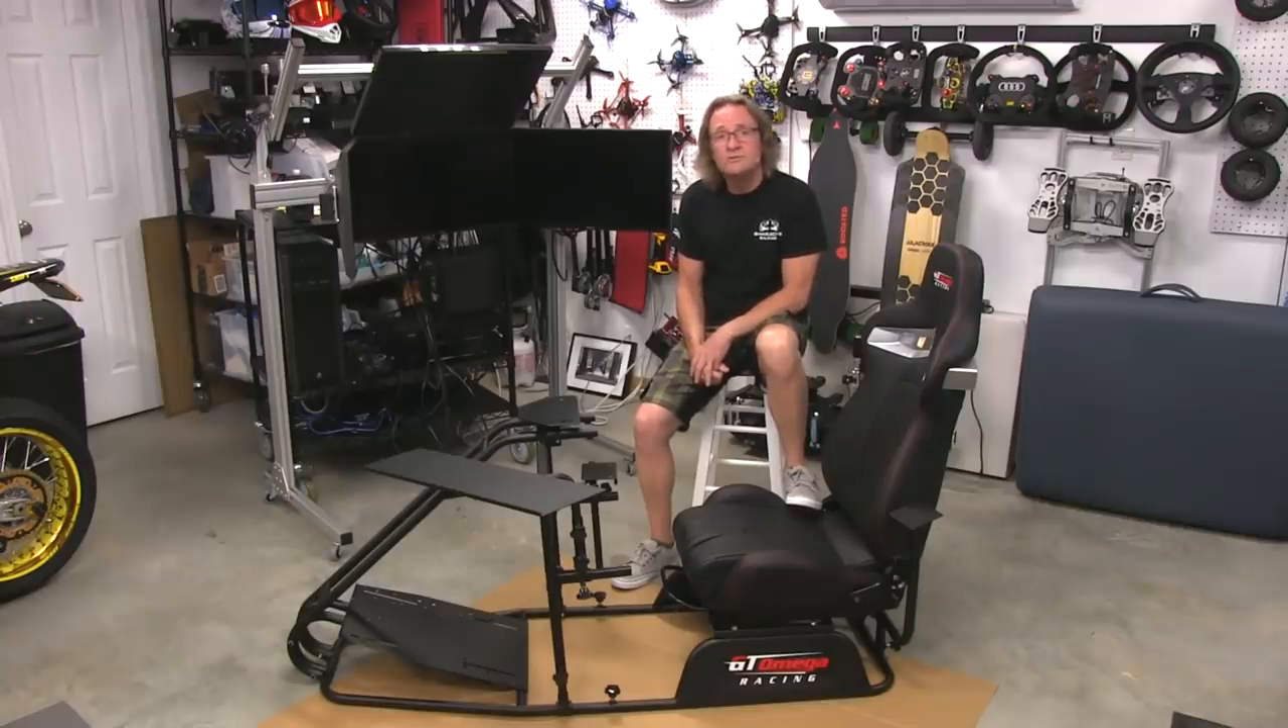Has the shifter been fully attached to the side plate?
No.